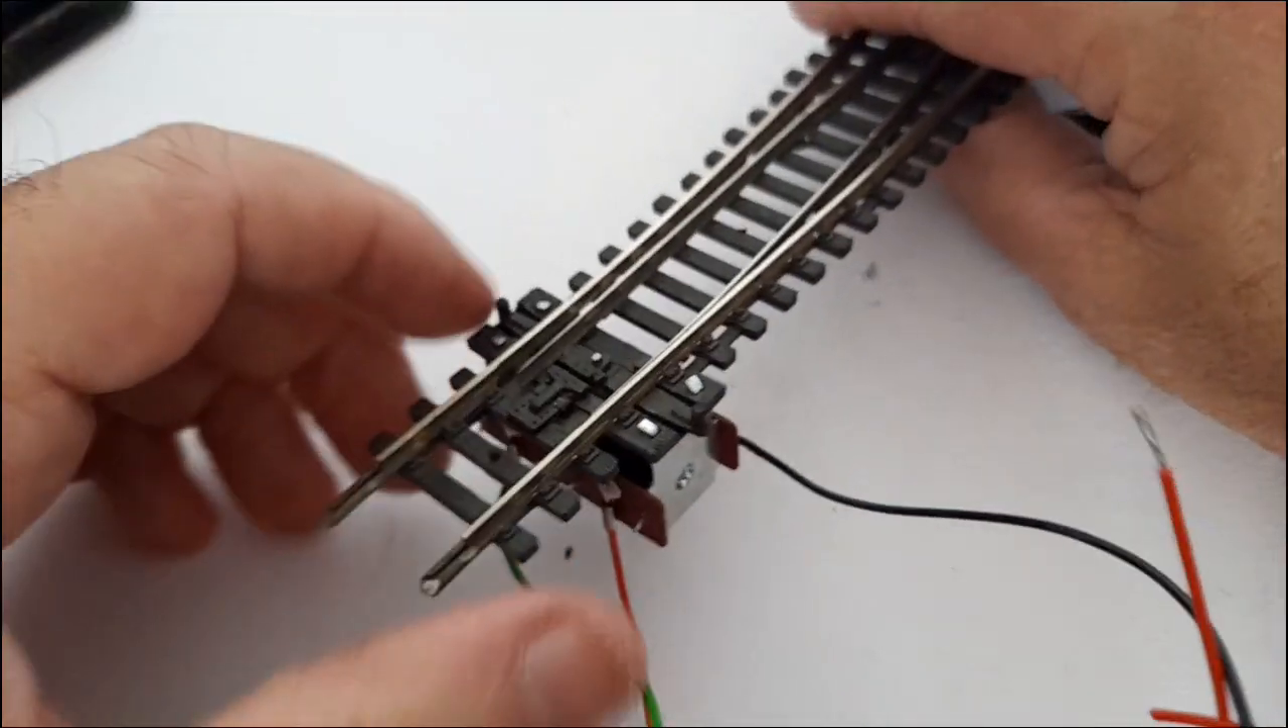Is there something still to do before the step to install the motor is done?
No.